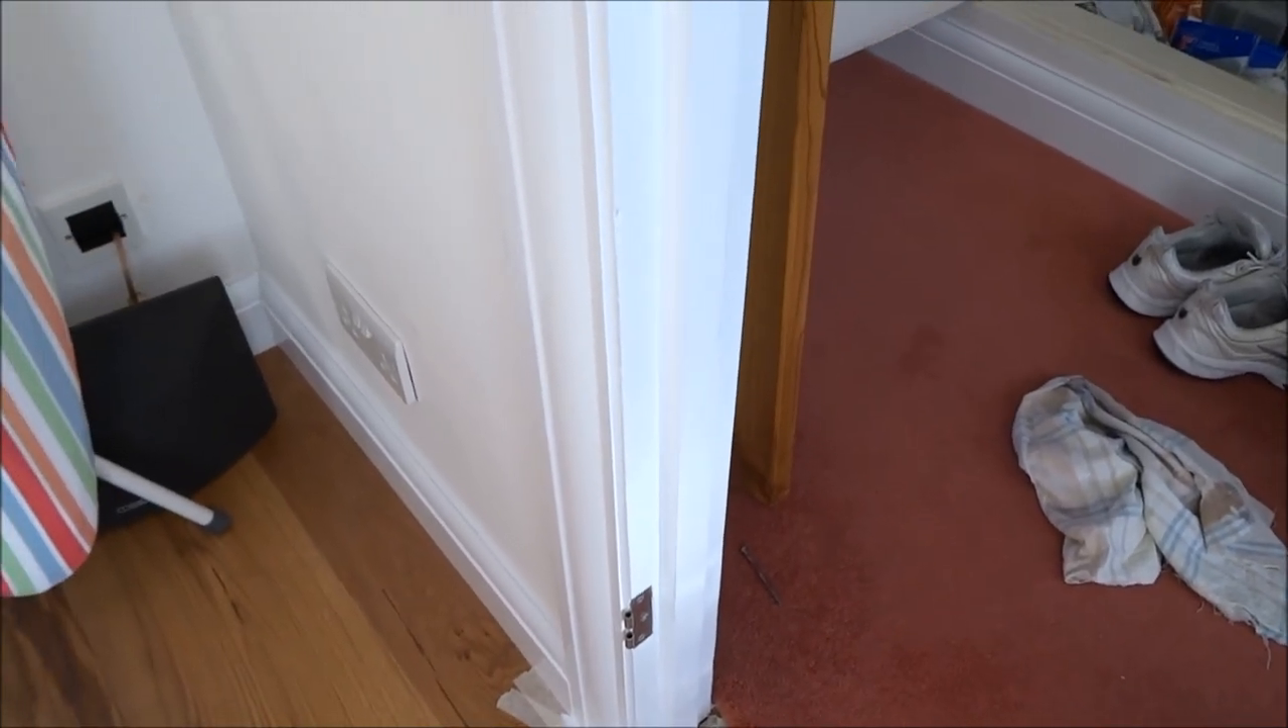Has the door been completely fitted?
No.